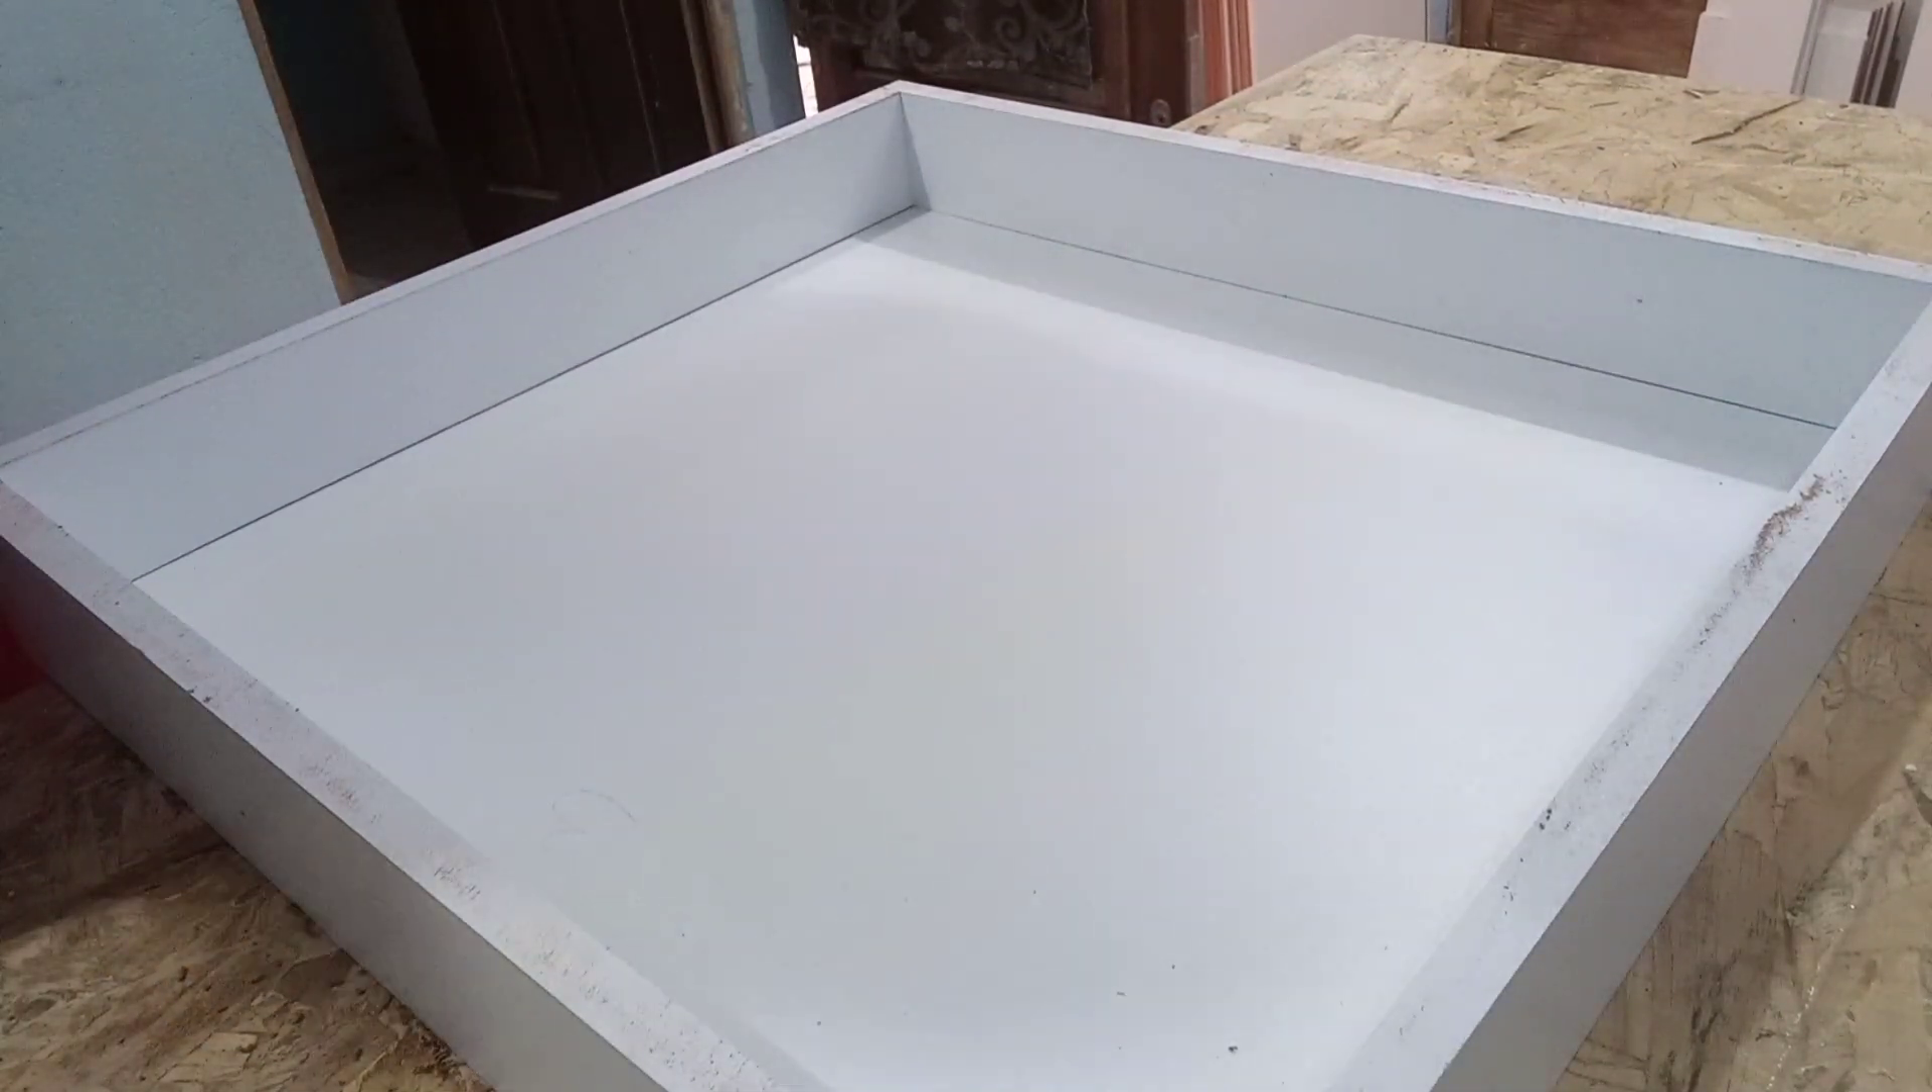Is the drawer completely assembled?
Yes.